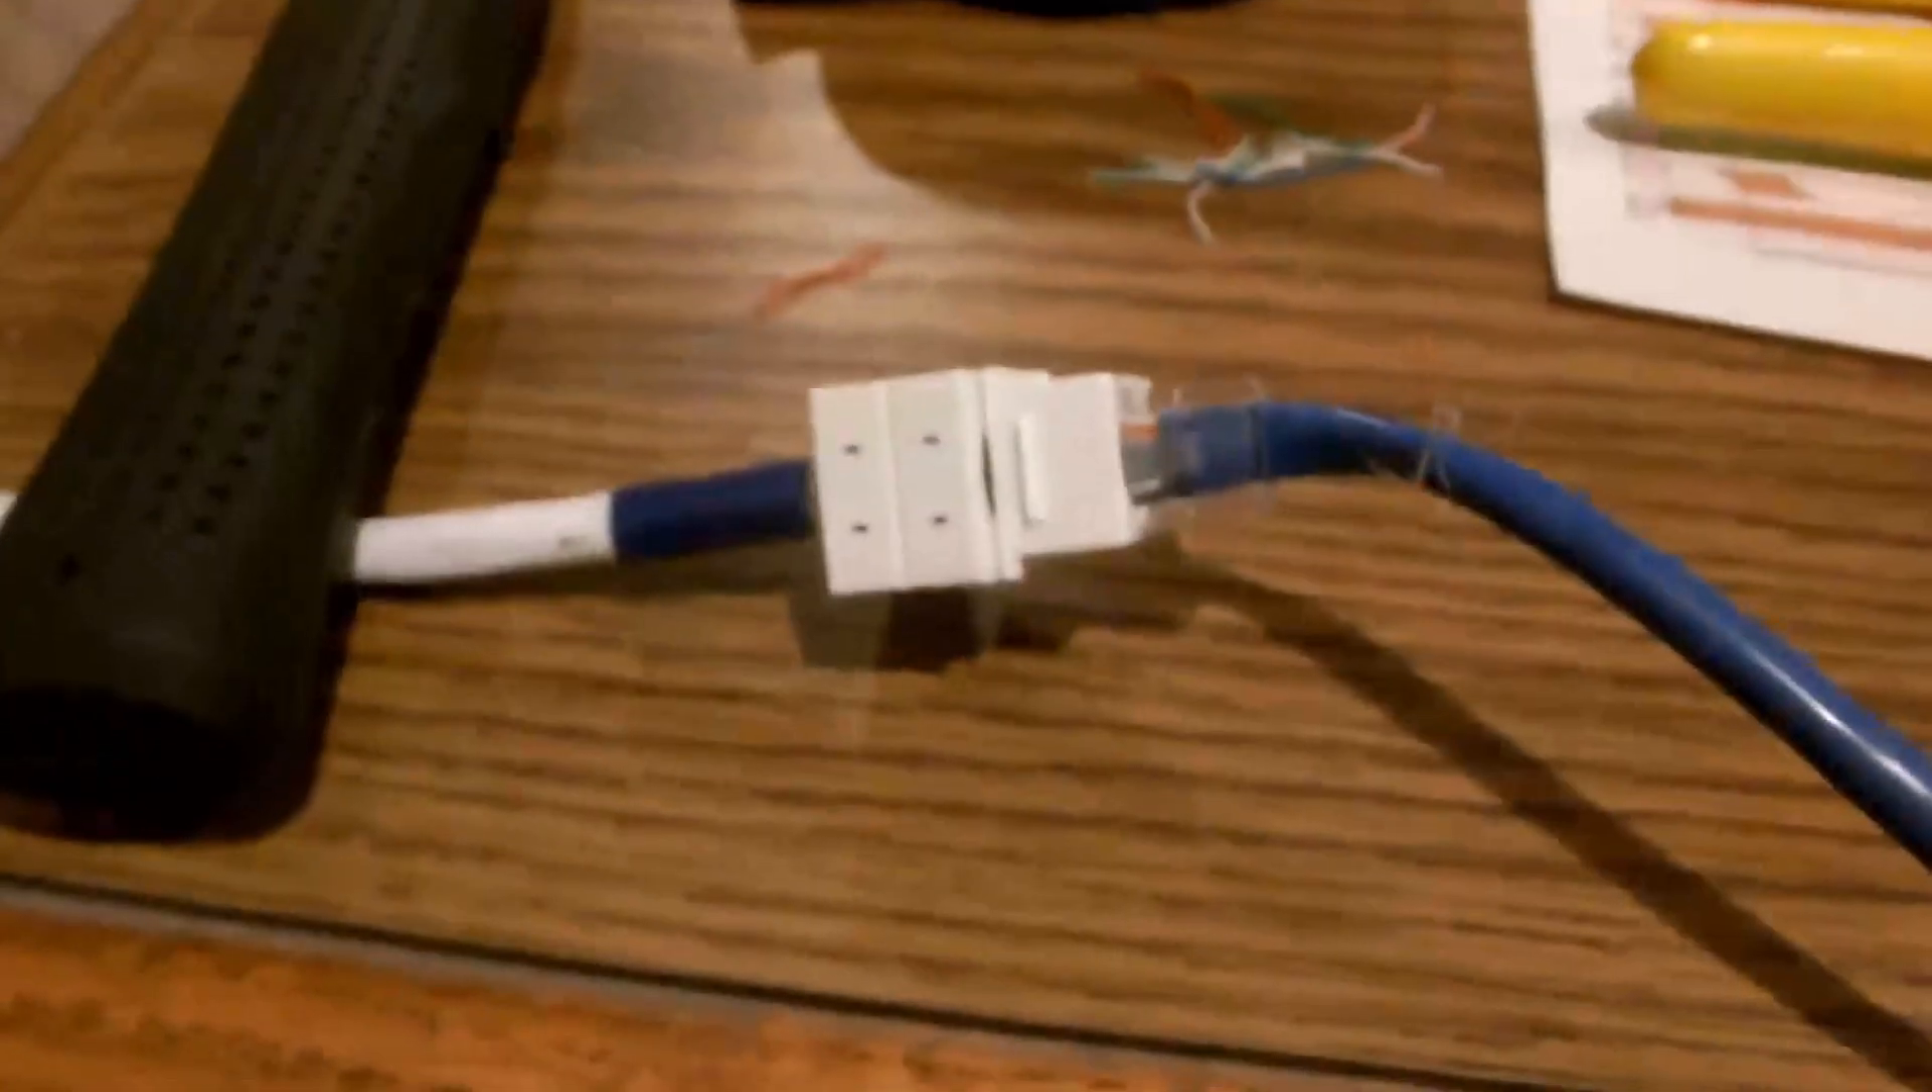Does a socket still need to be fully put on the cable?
No.